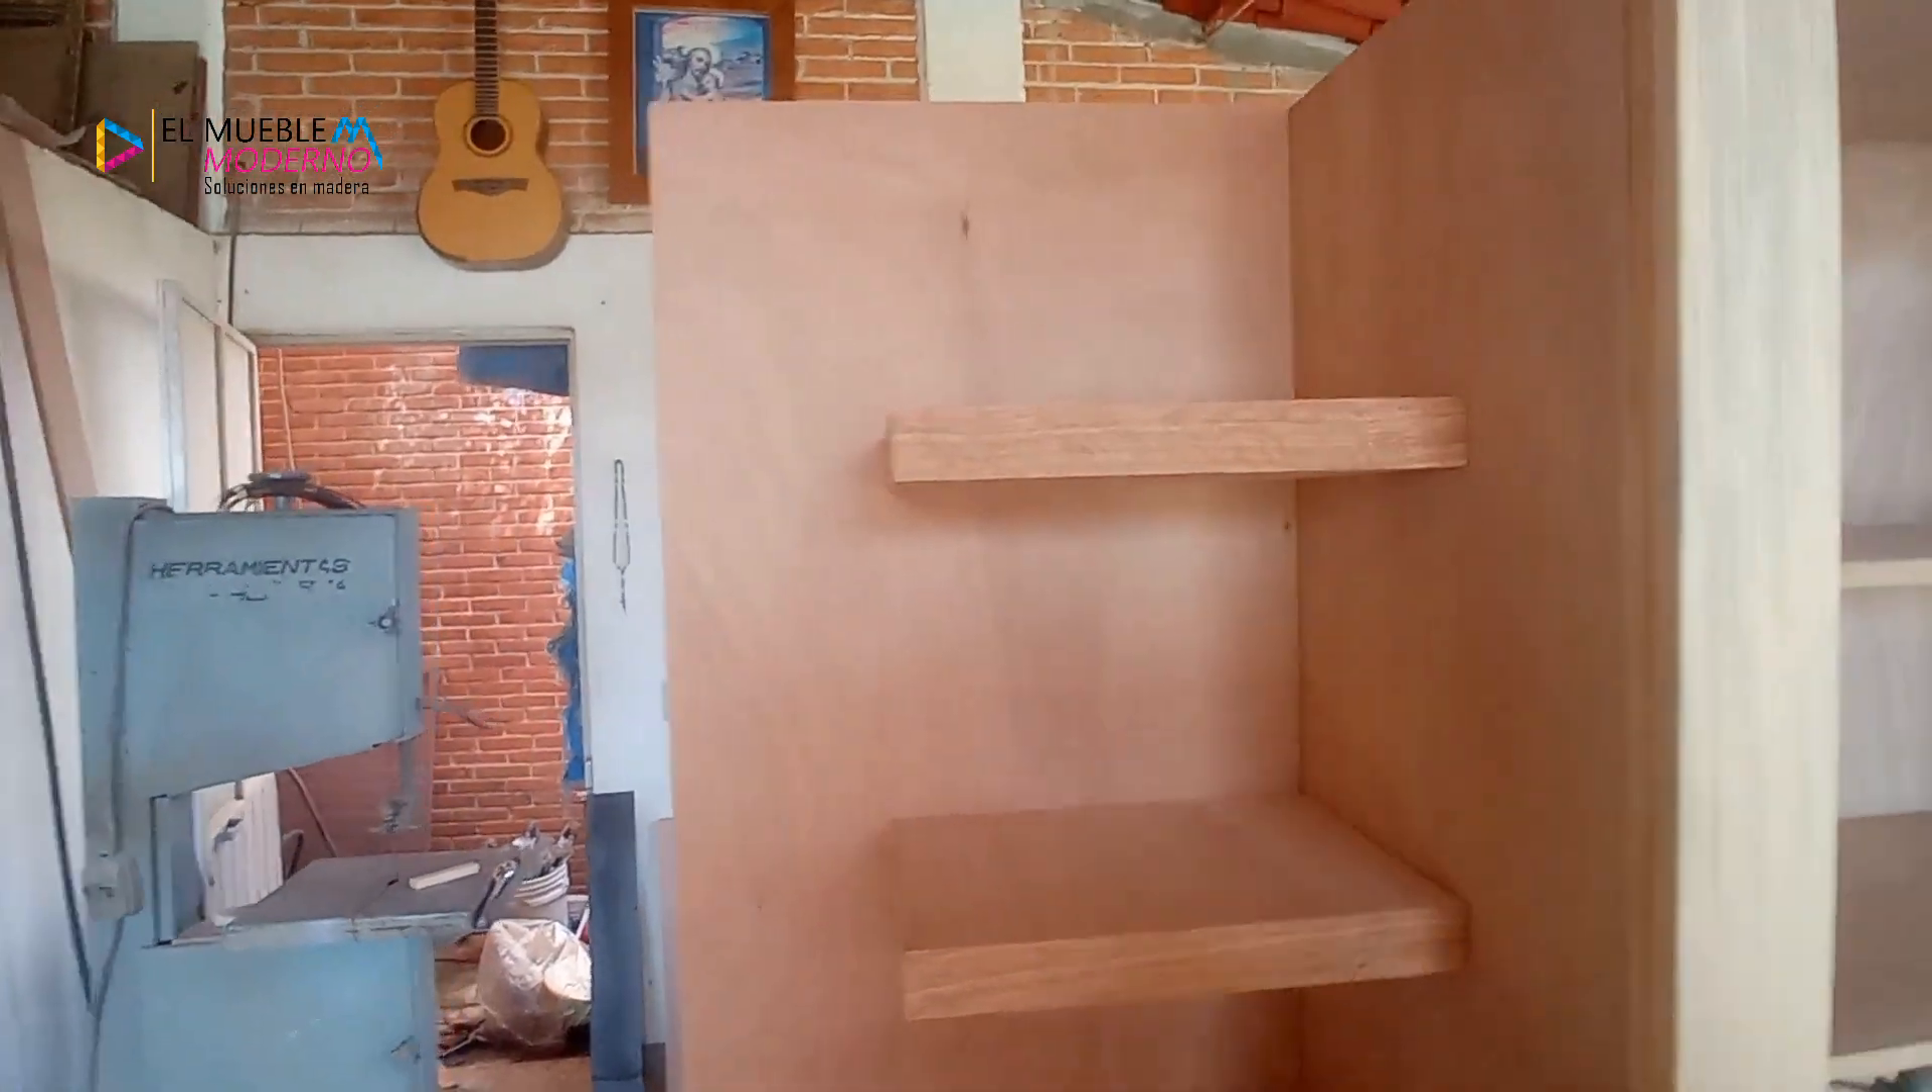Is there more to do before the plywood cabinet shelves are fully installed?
No.